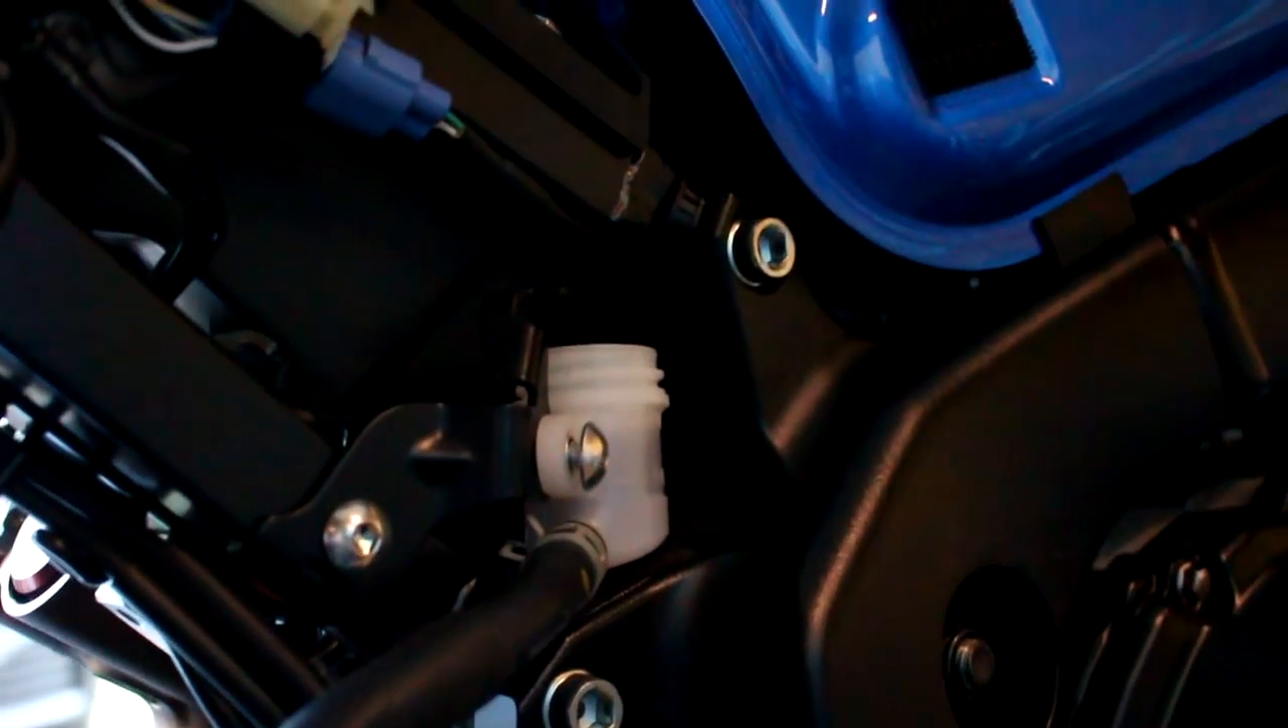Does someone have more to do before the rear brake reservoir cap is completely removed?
No.